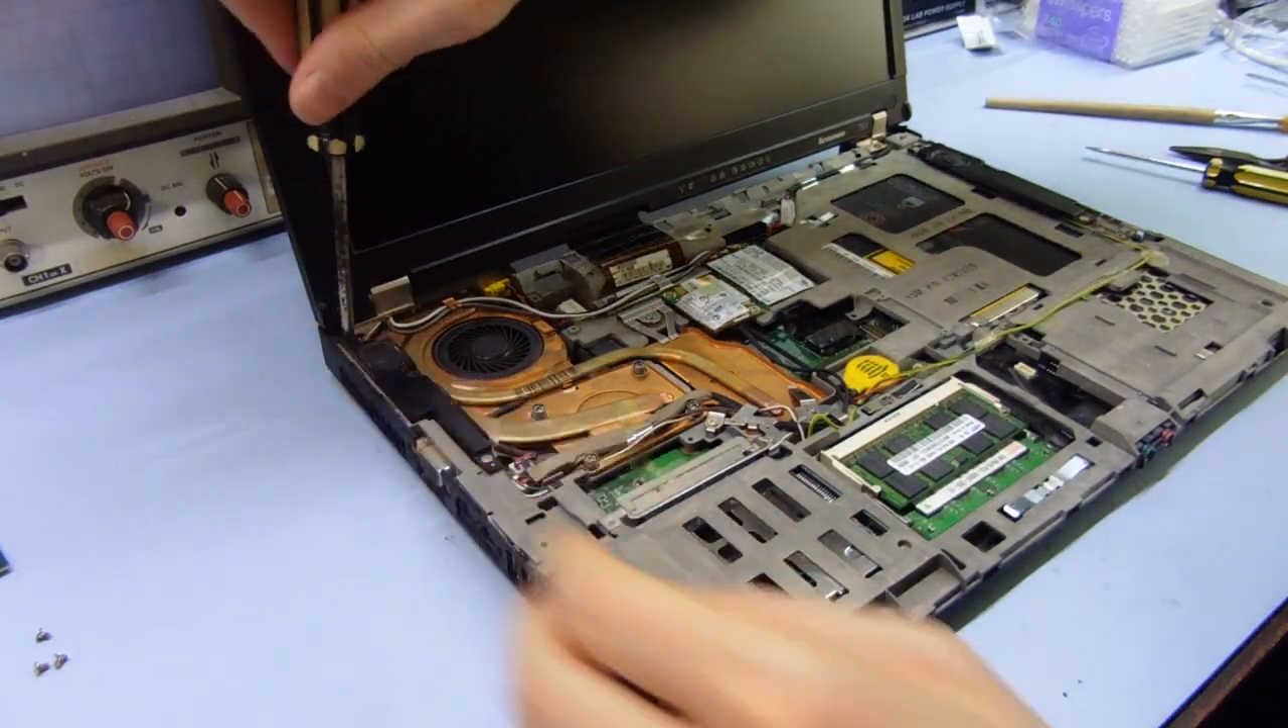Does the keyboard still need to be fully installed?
Yes.